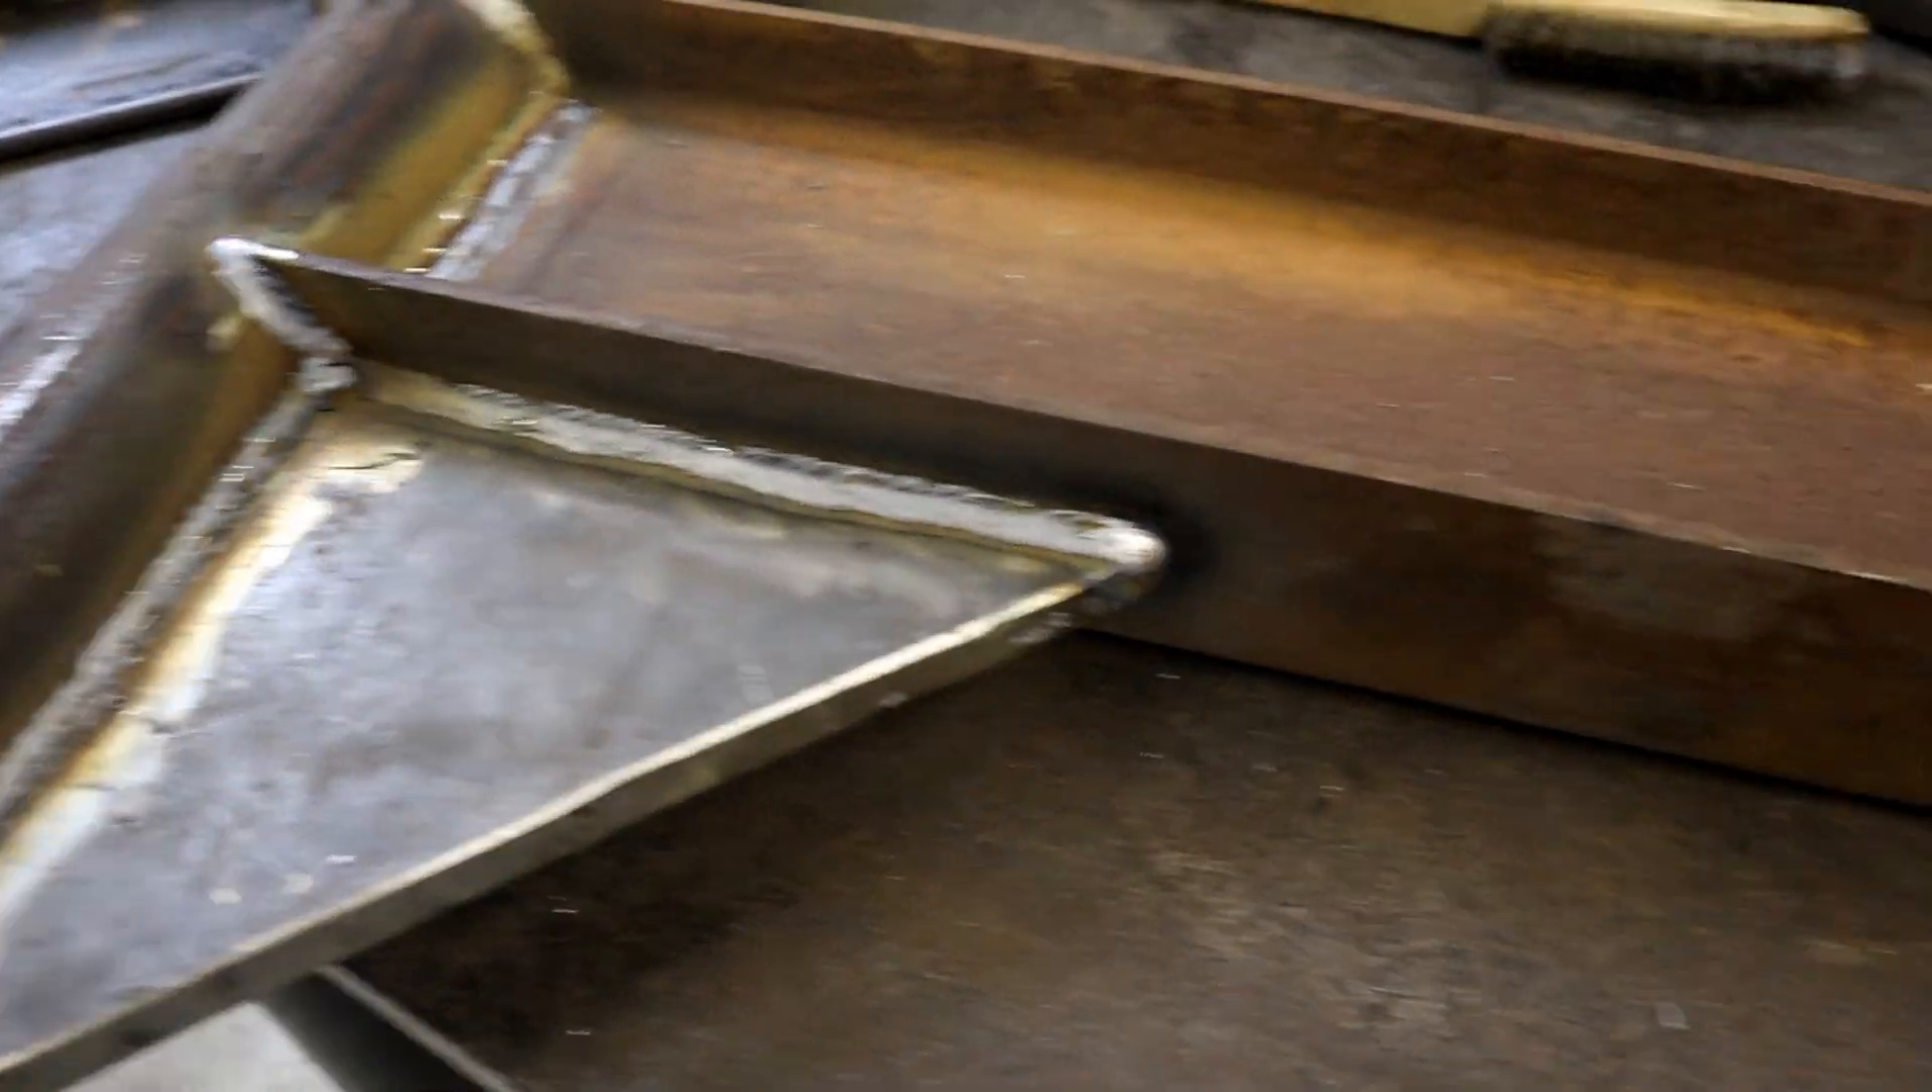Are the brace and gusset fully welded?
Yes.